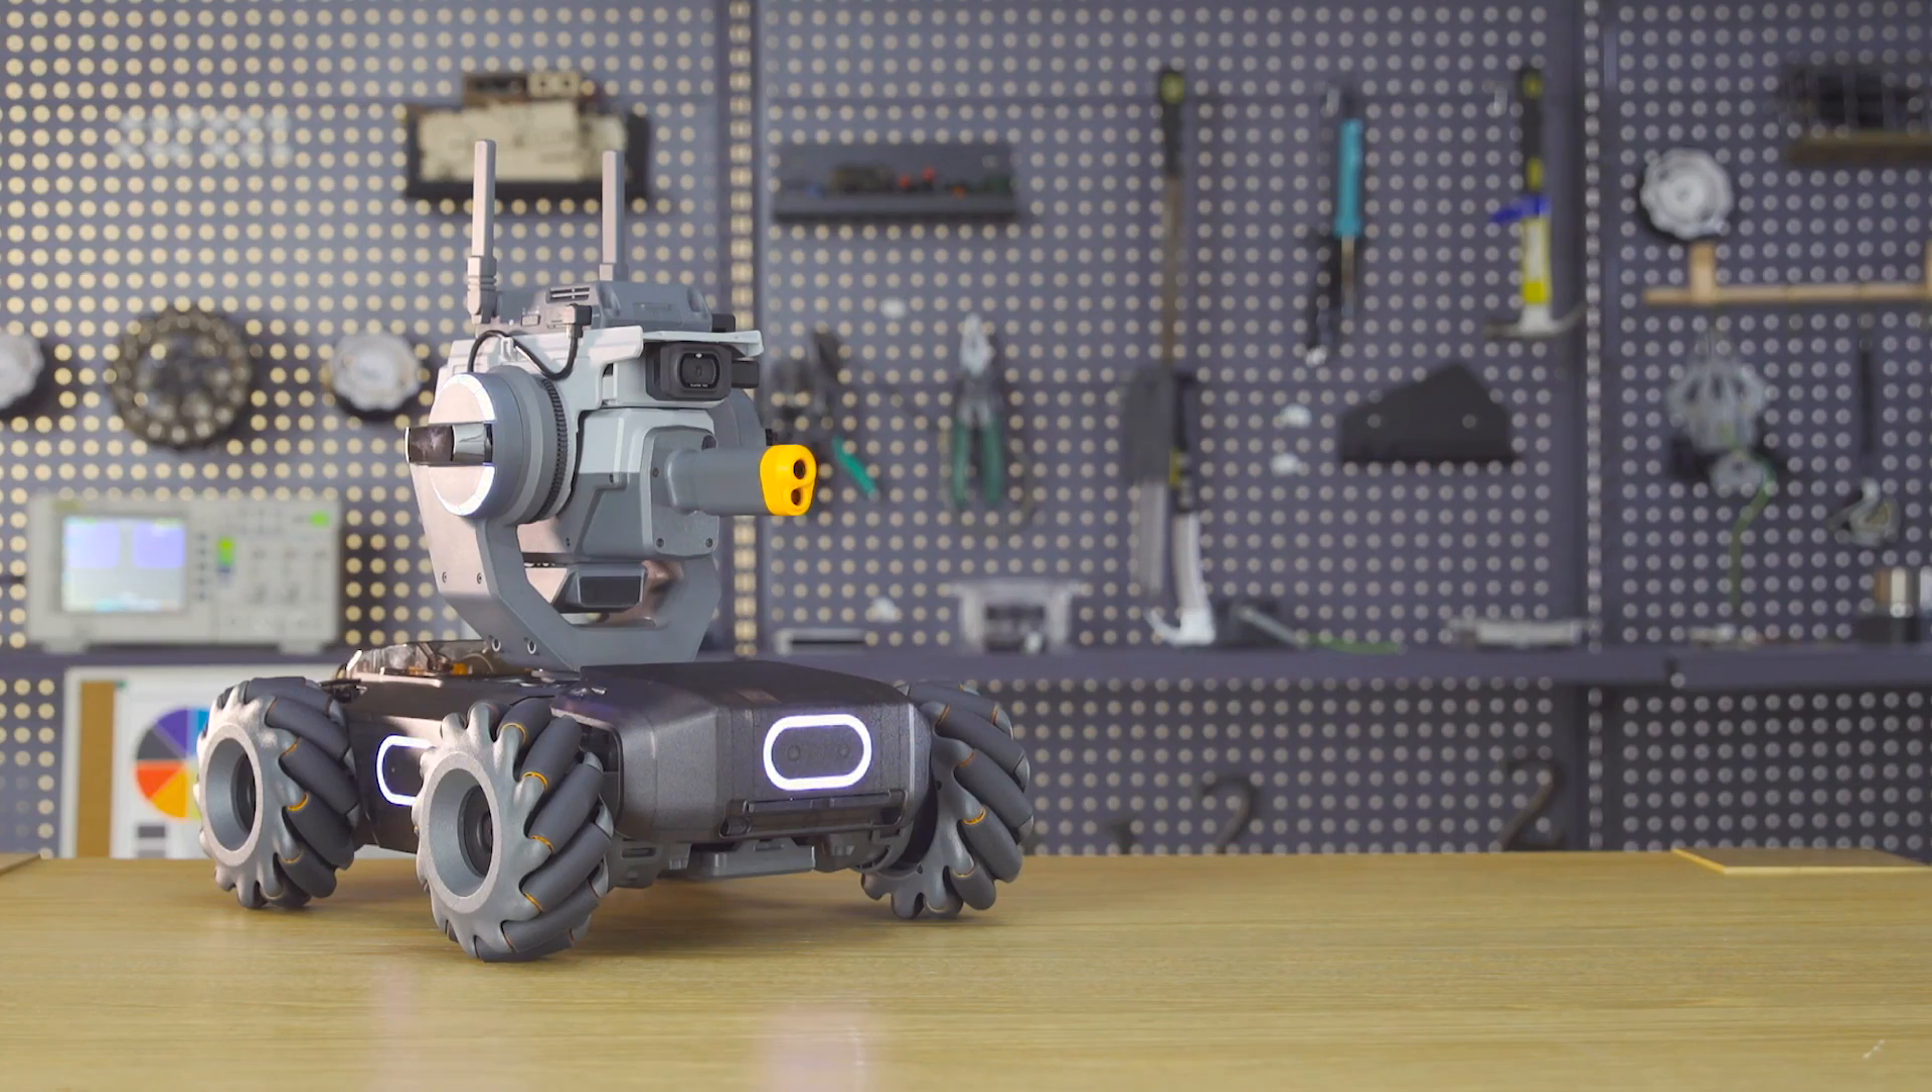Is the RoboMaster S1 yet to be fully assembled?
No.